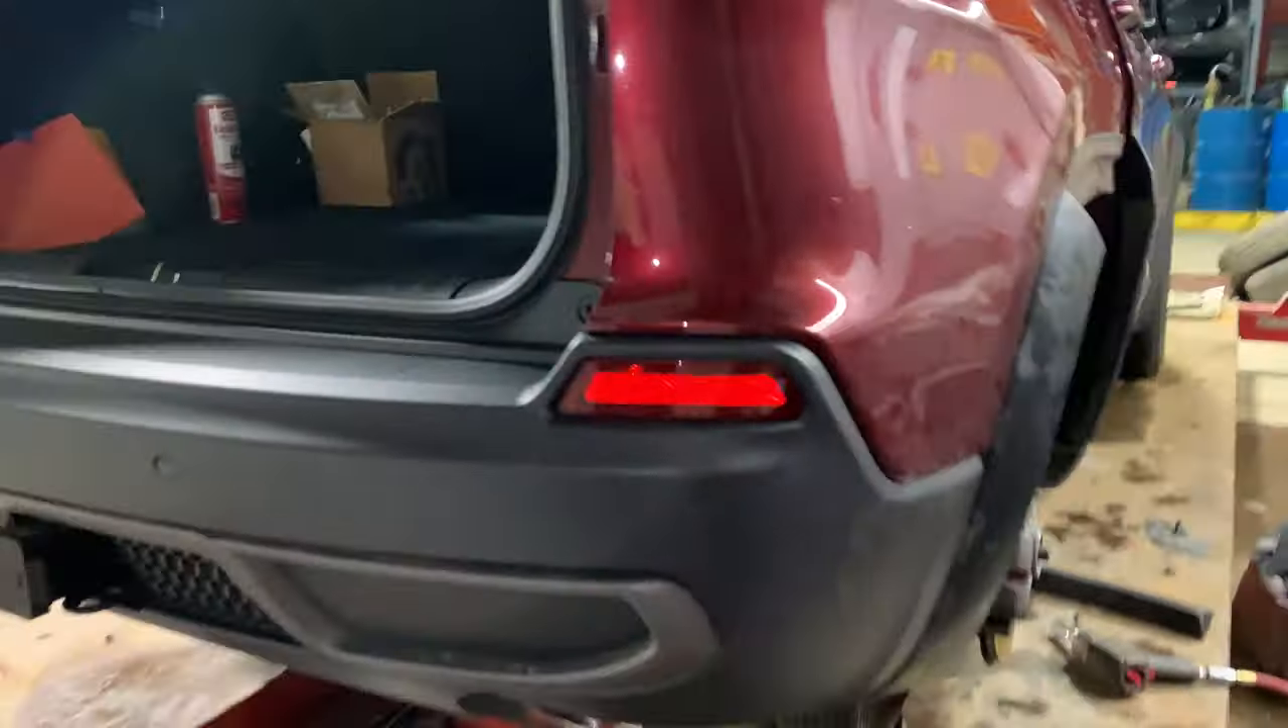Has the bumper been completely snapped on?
Yes.